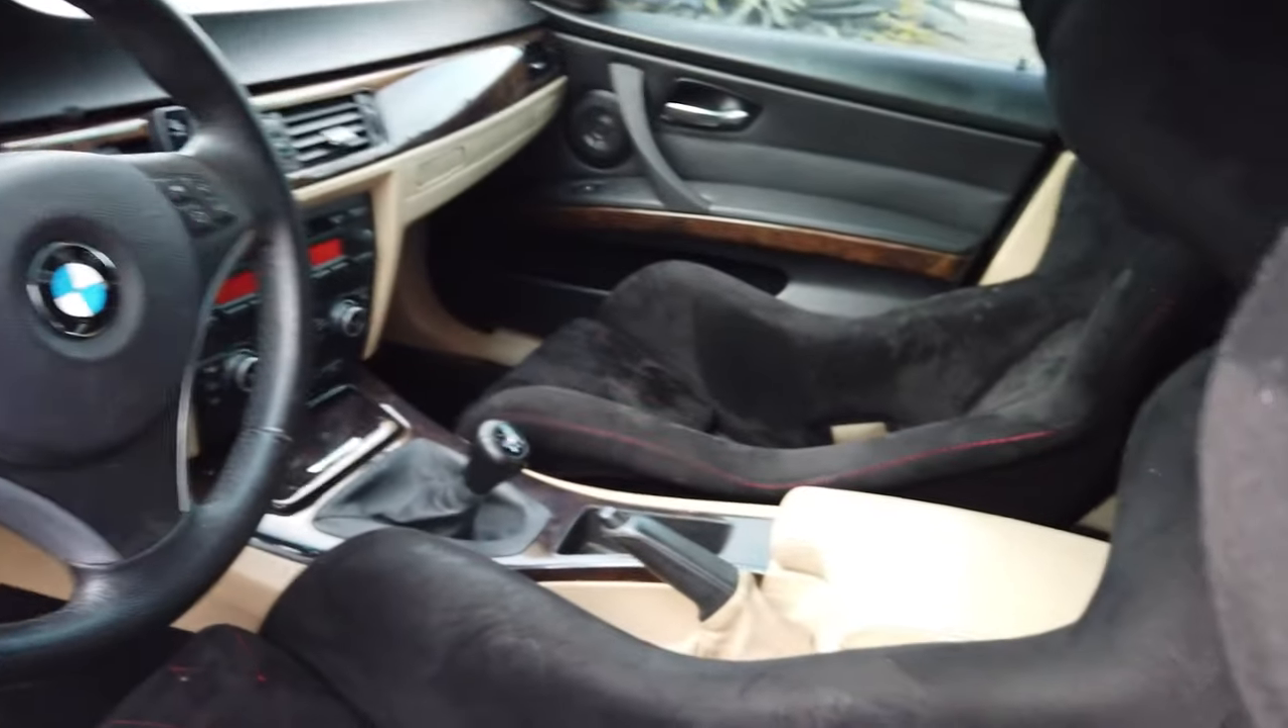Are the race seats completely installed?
Yes.